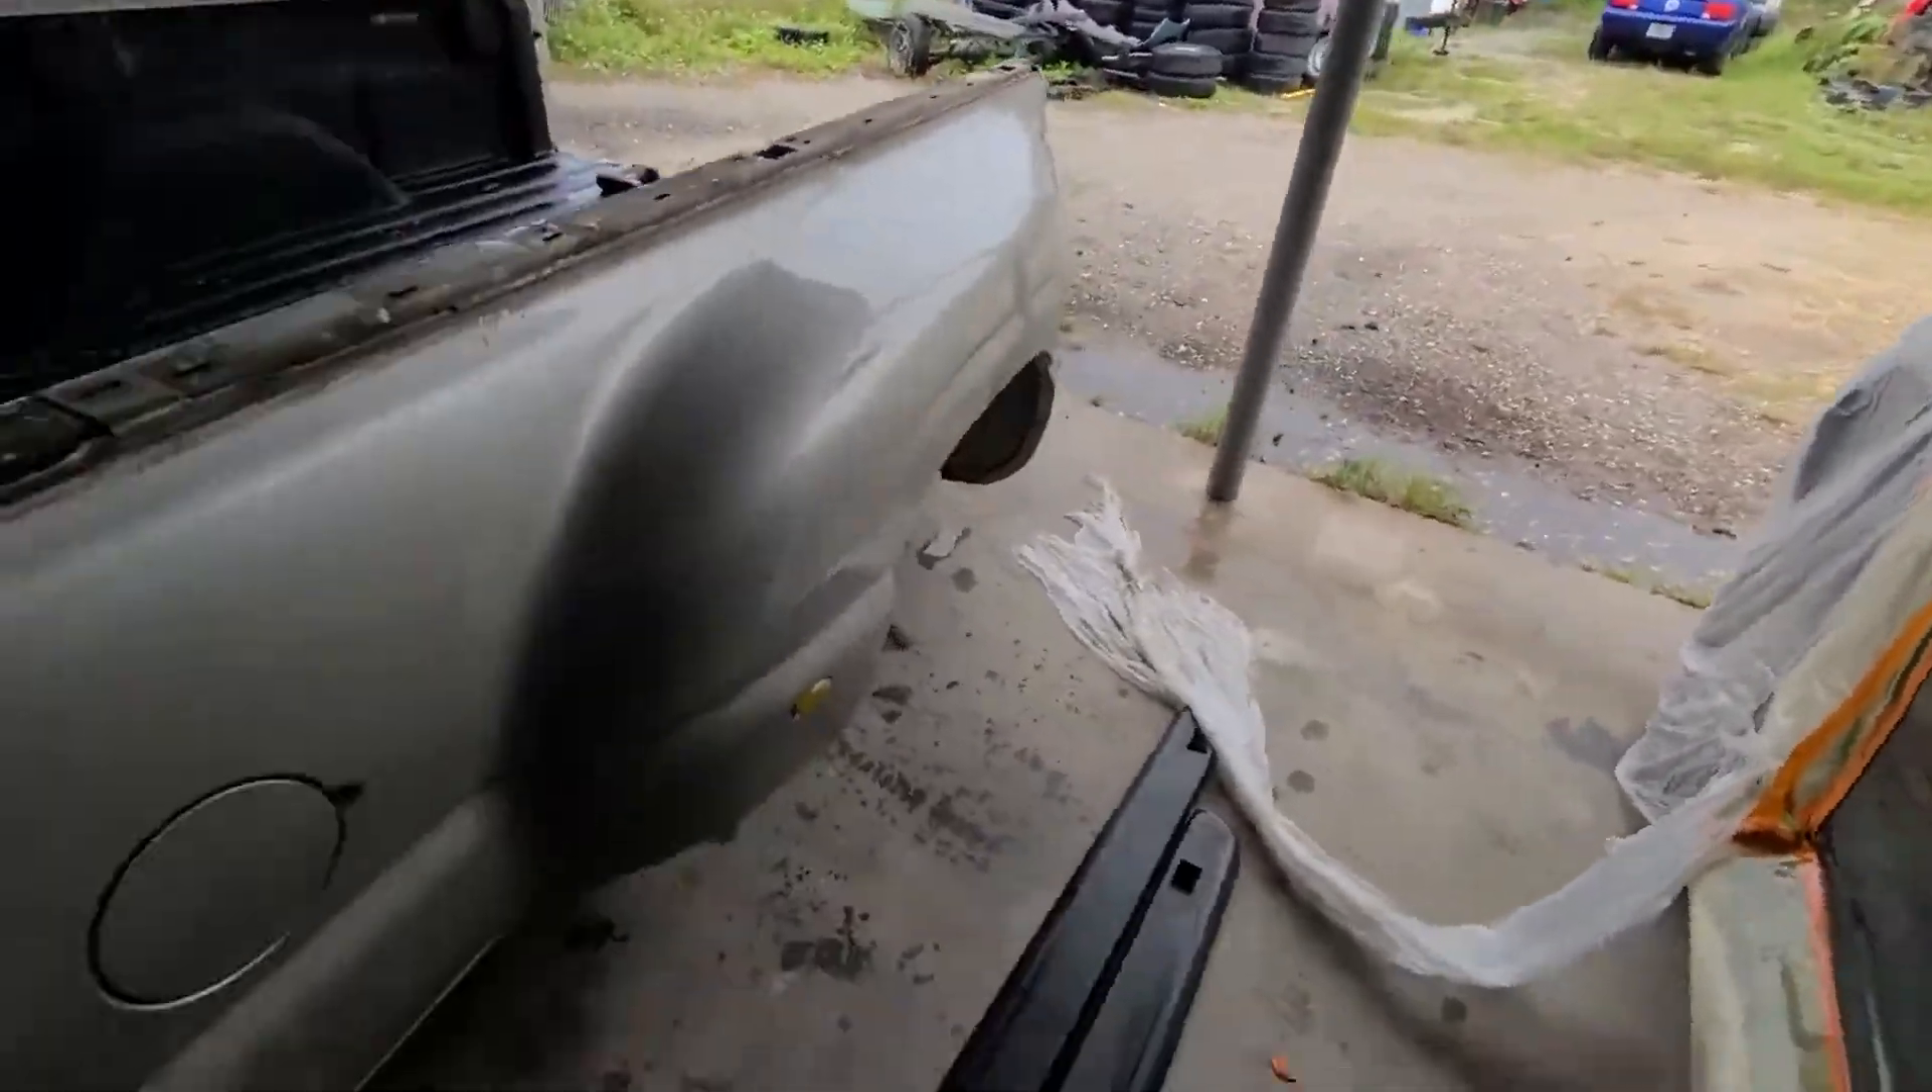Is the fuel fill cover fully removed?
No.